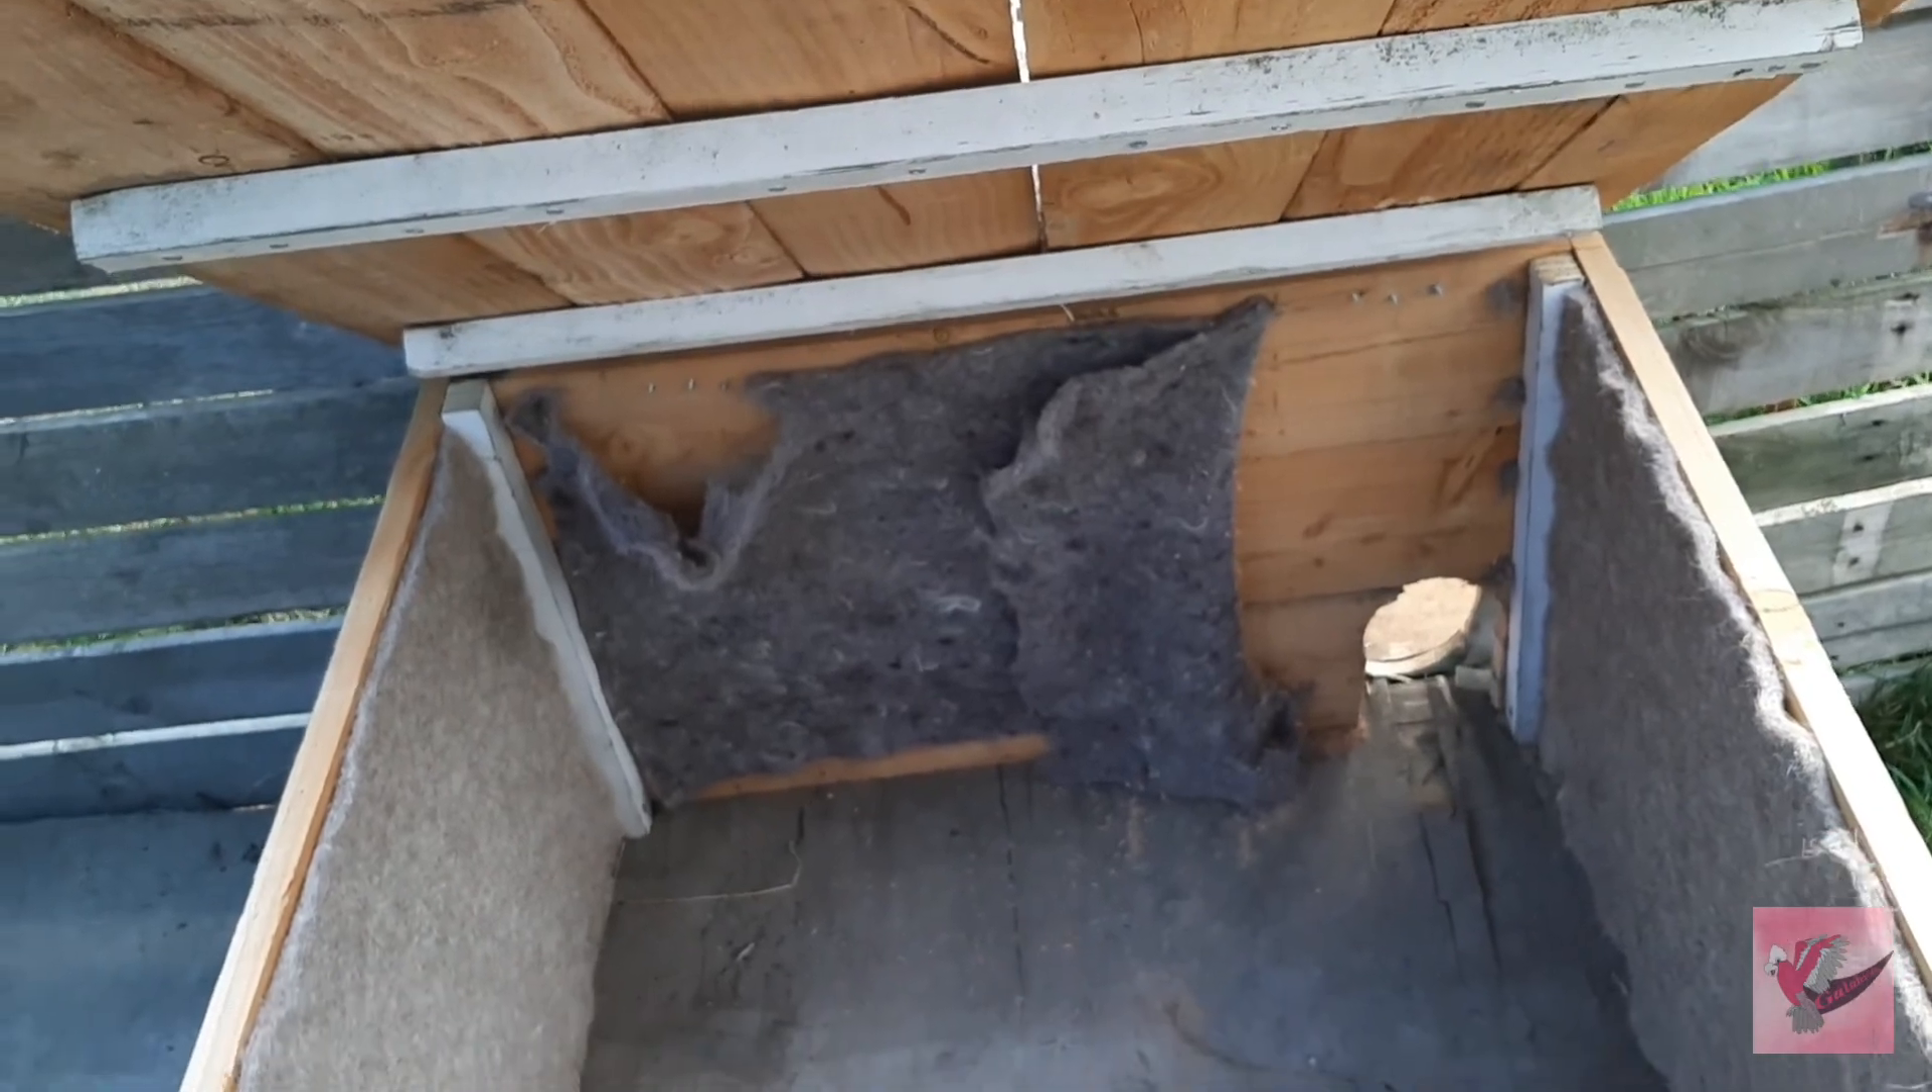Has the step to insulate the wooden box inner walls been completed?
No.